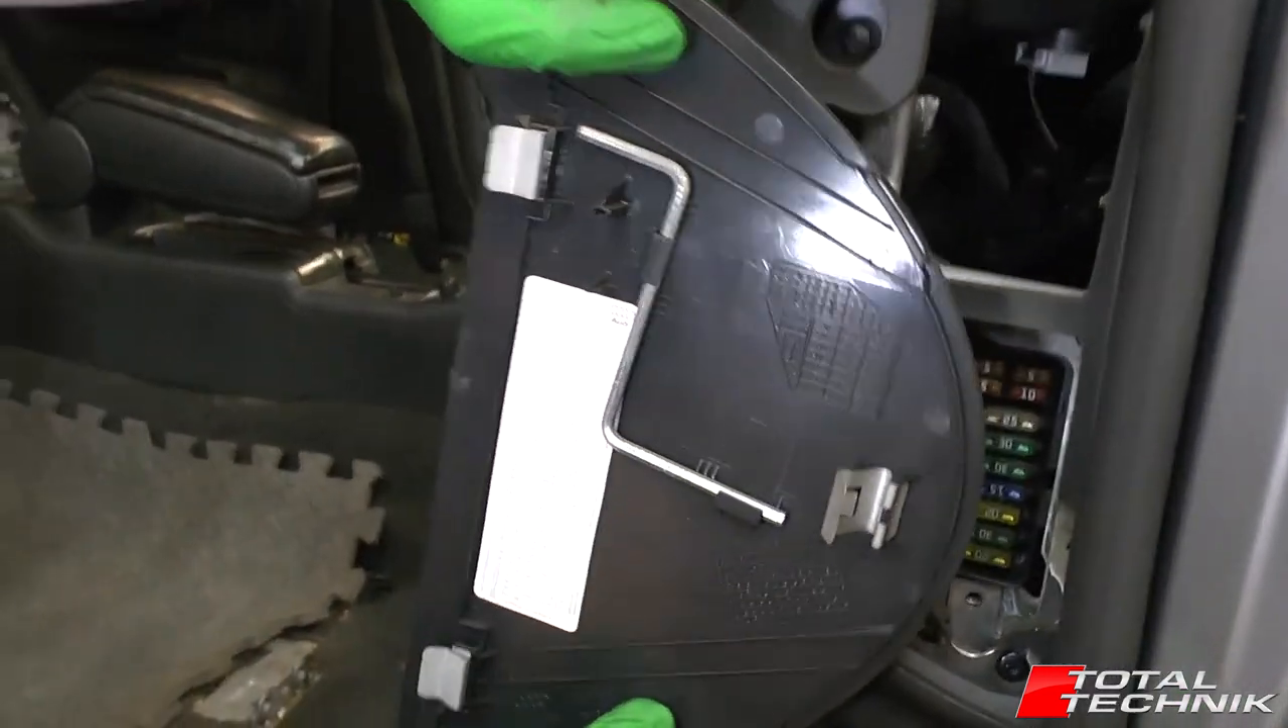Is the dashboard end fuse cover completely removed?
Yes.